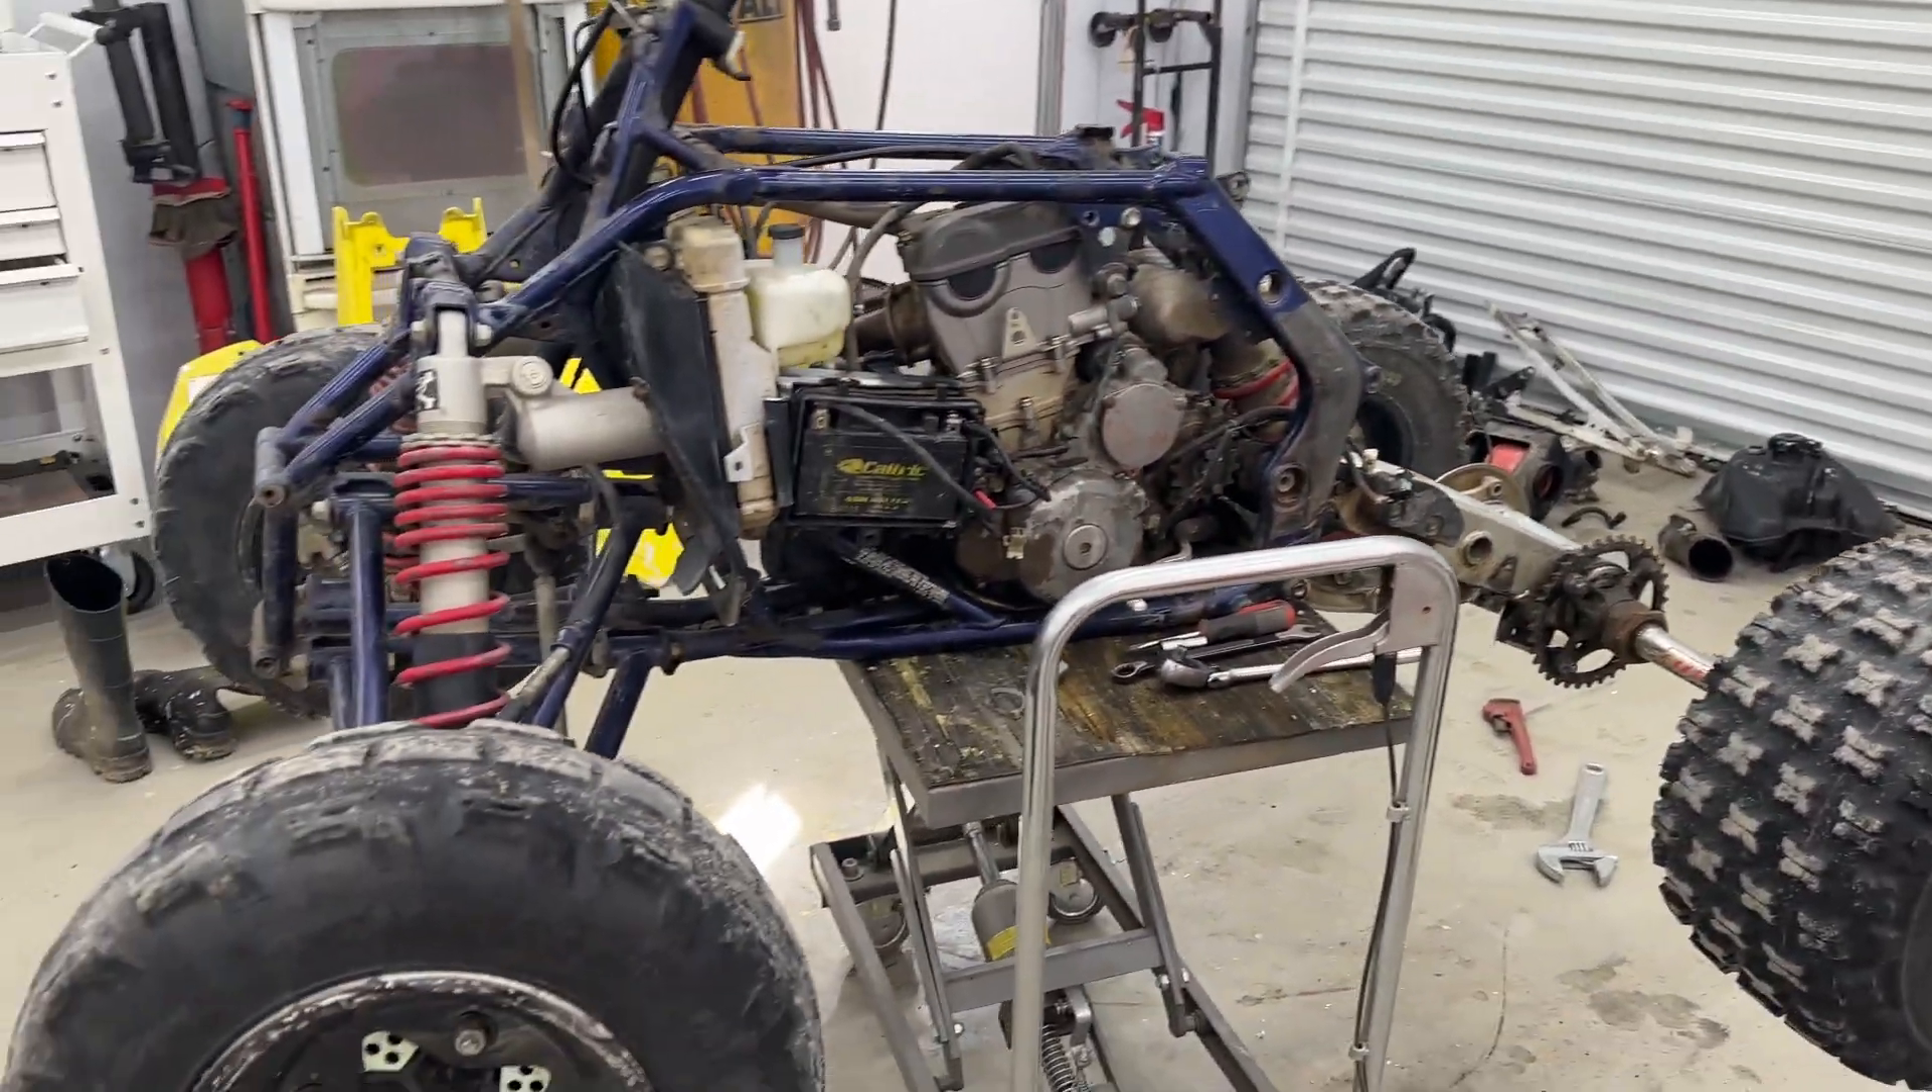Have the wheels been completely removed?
No.